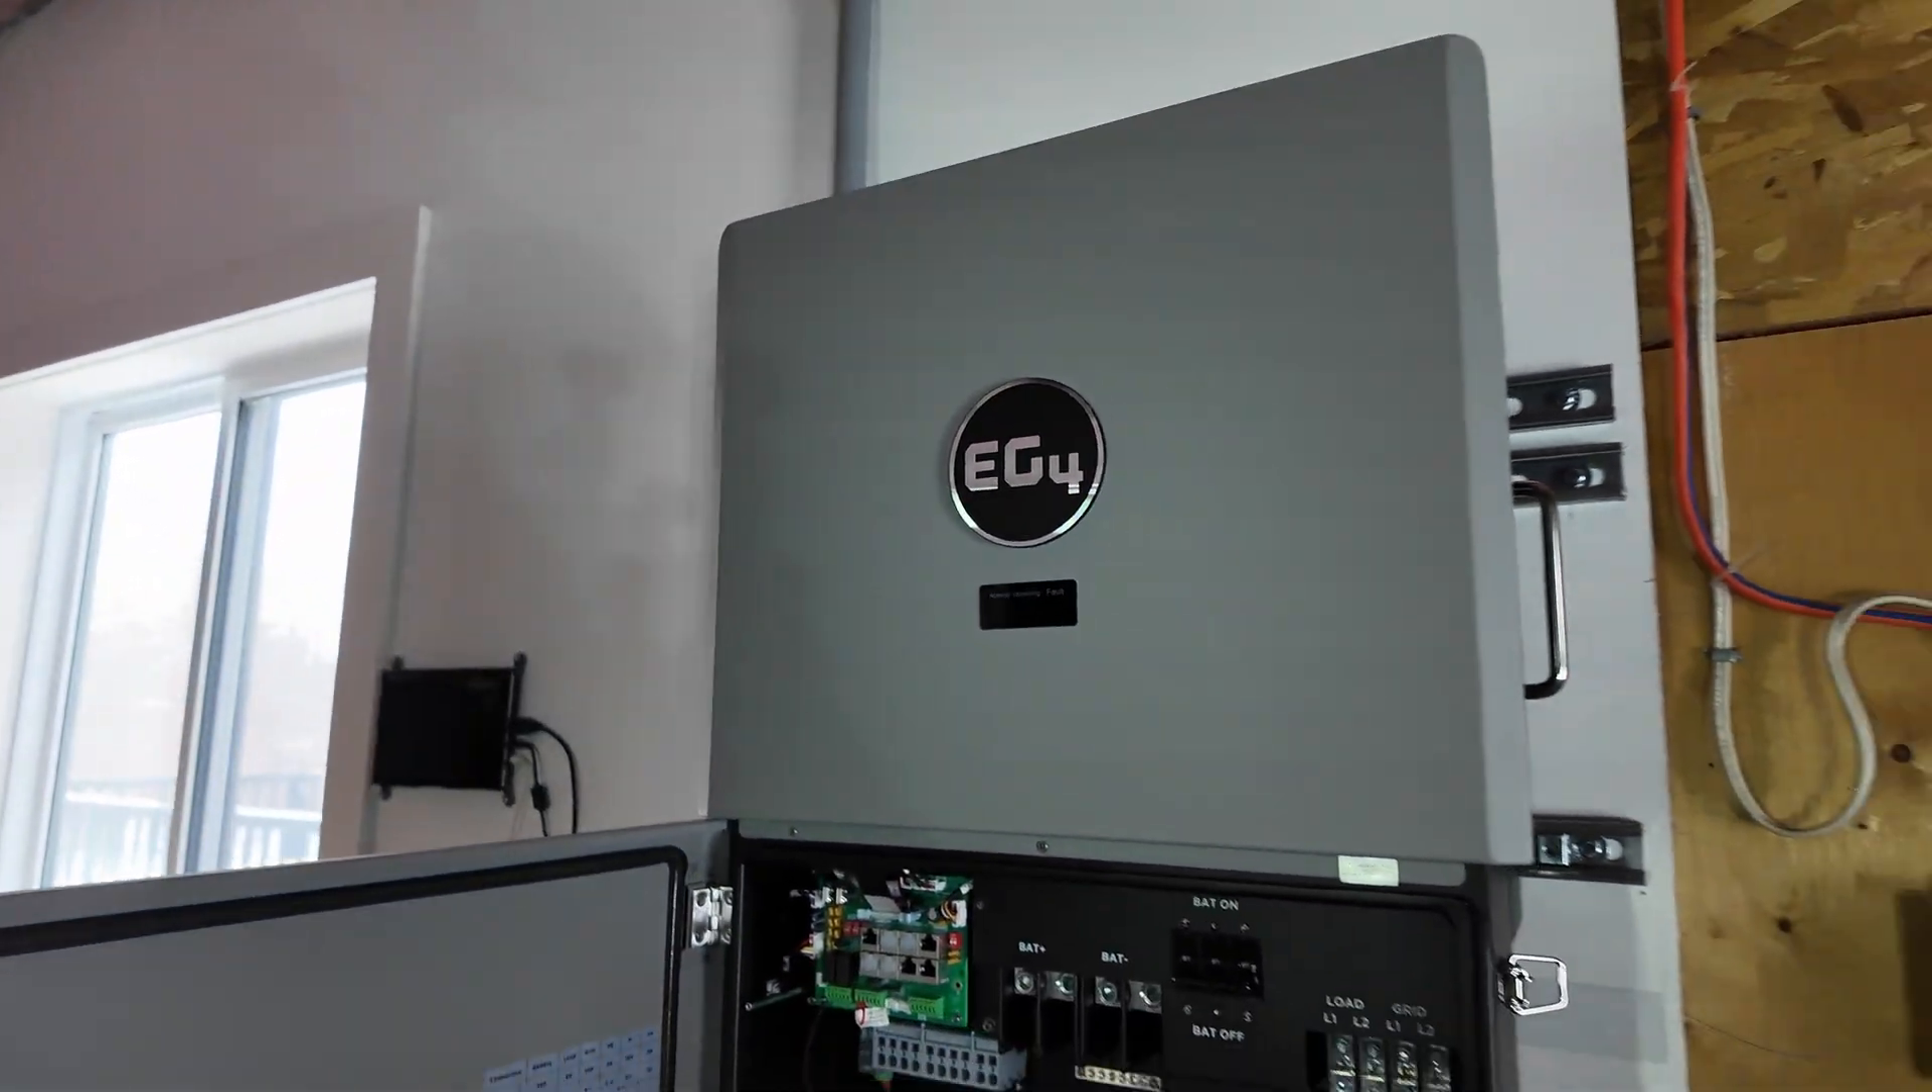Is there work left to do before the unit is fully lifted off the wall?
Yes.